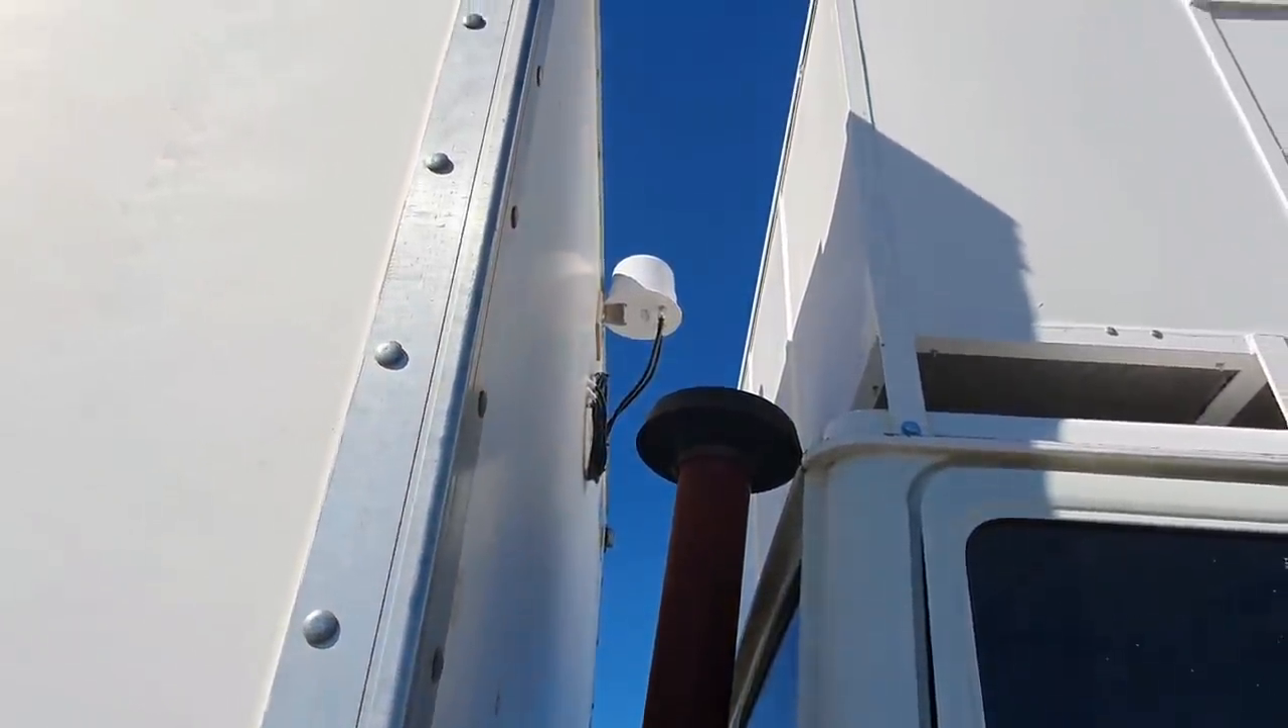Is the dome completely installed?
Yes.